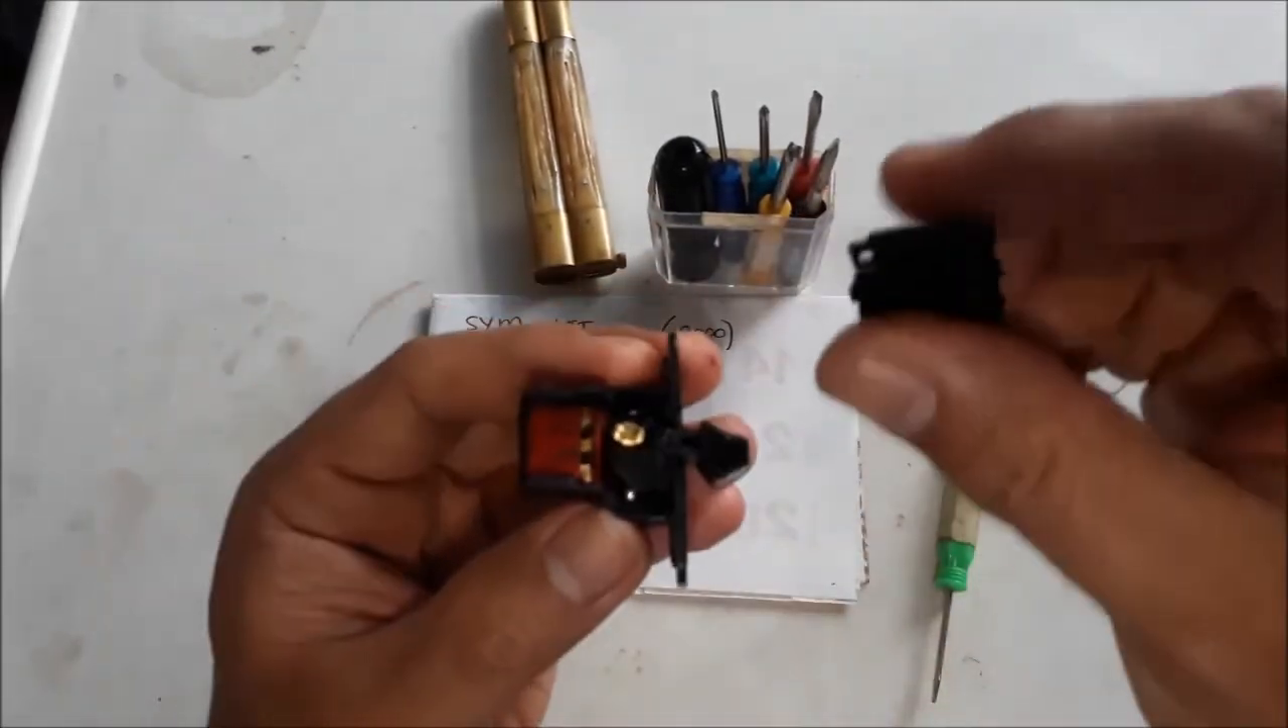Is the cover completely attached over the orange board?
No.